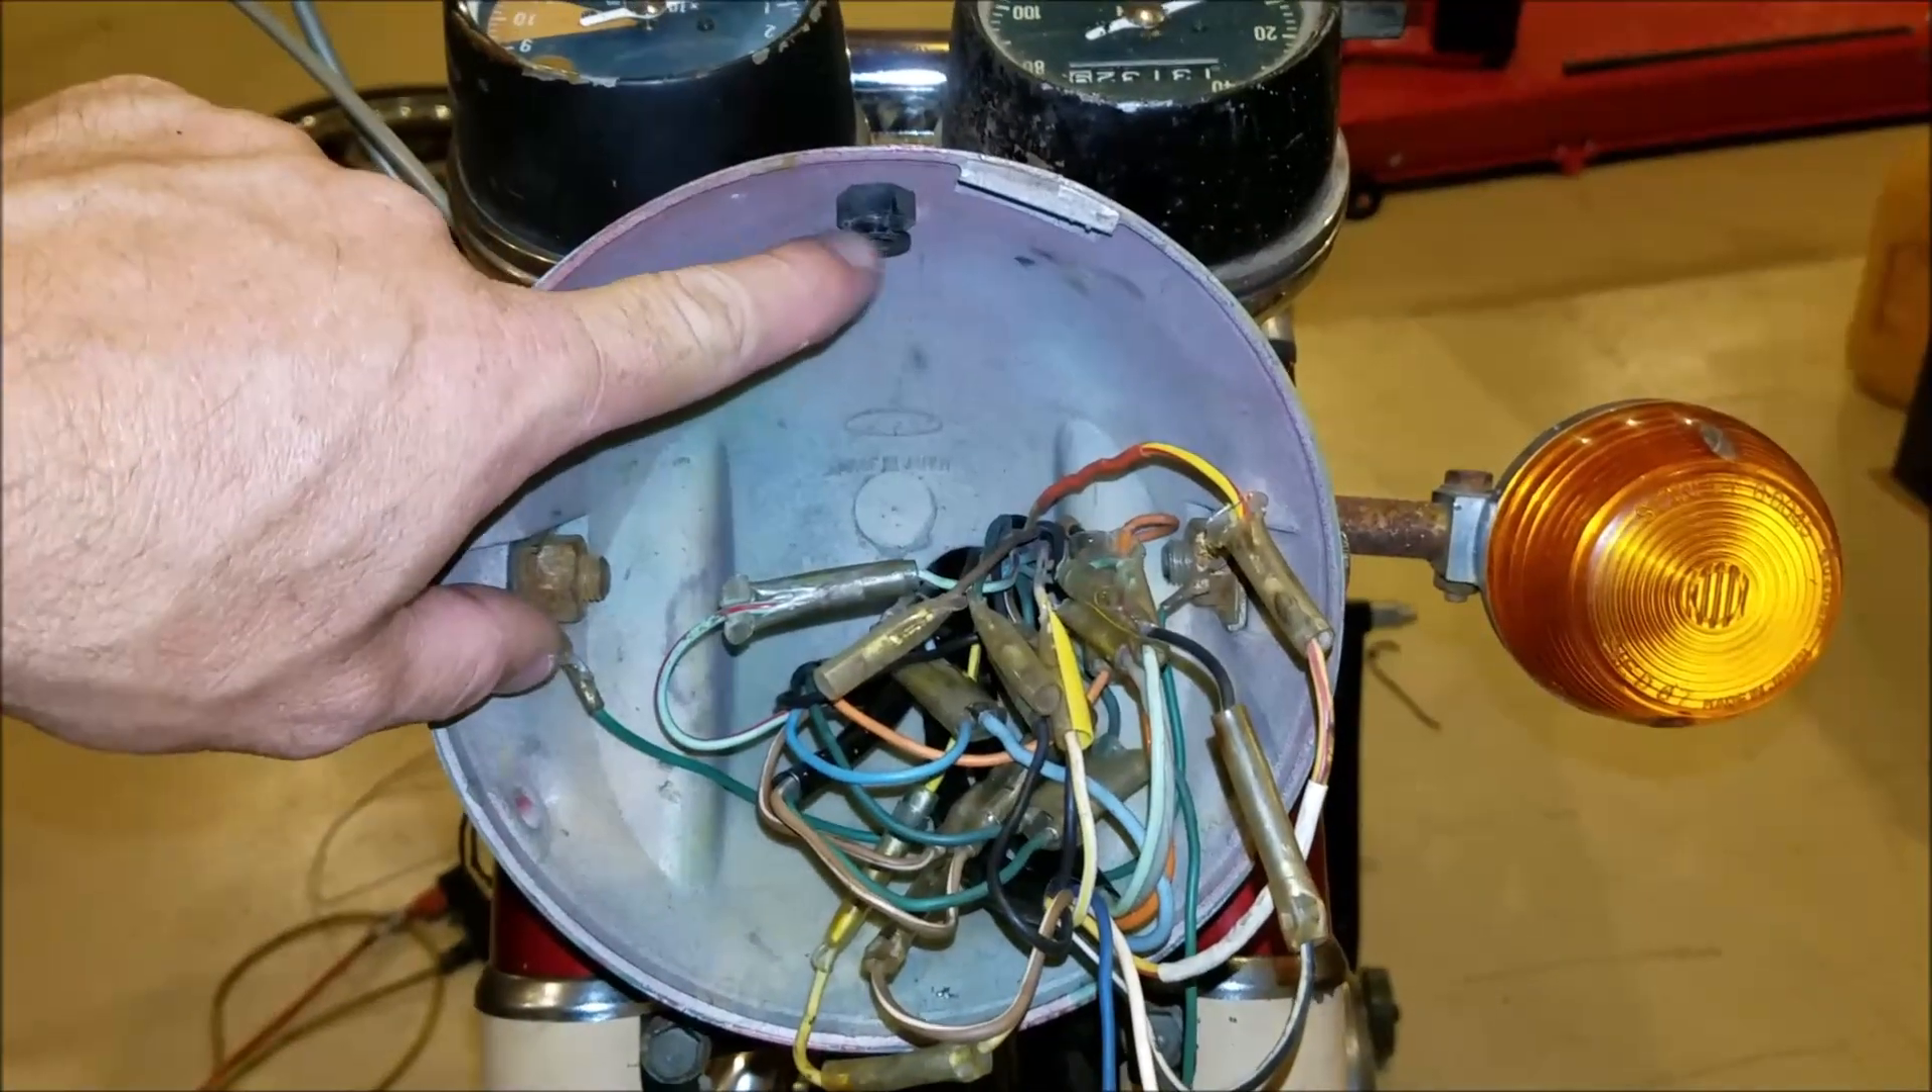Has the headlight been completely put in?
No.